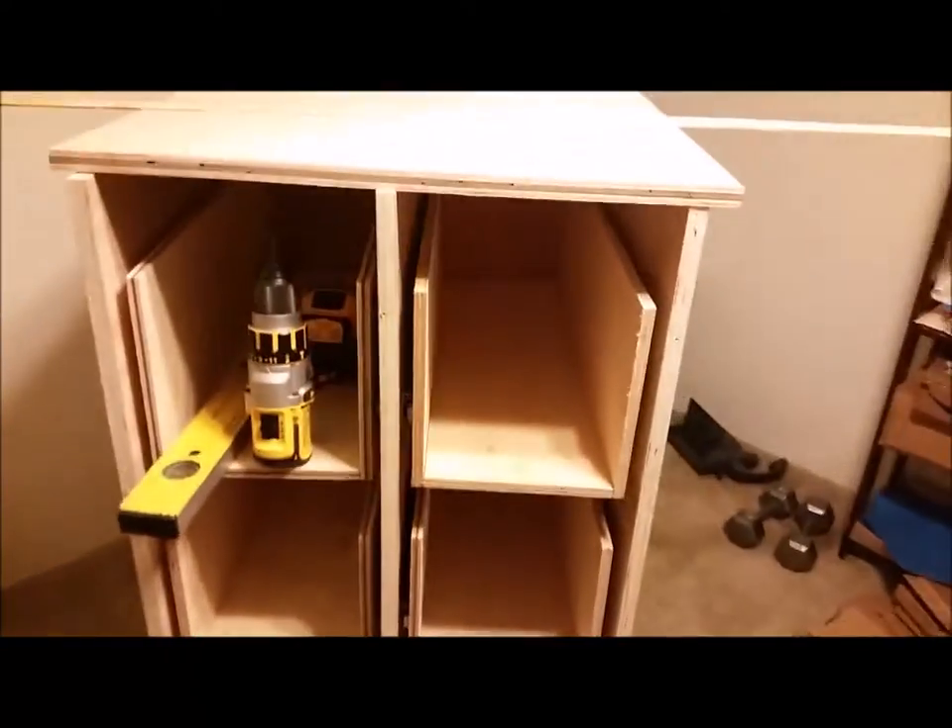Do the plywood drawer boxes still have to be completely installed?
No.